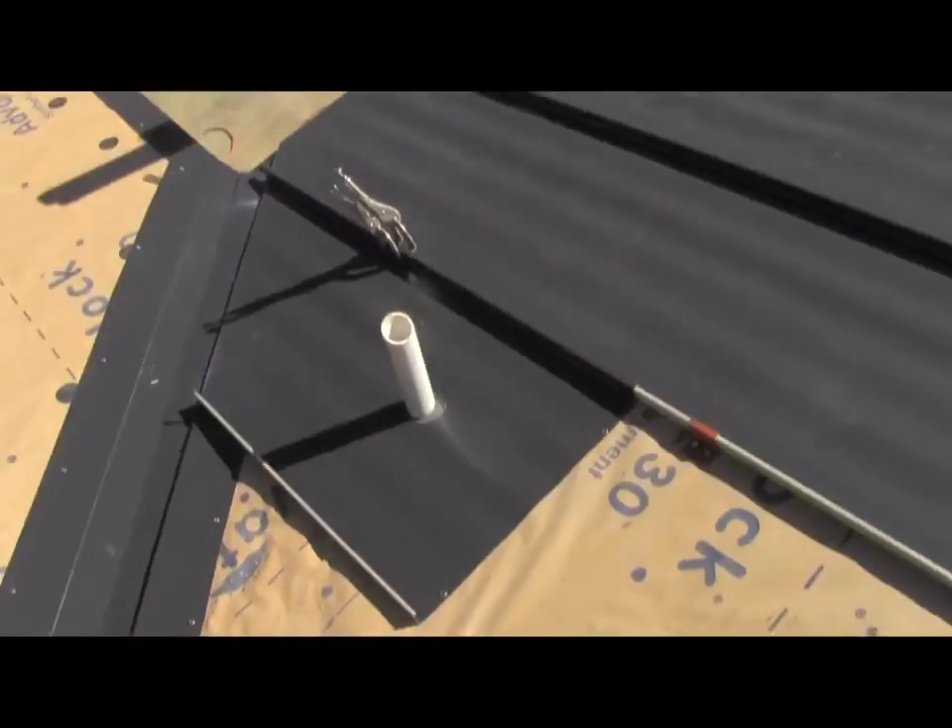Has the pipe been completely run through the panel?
Yes.